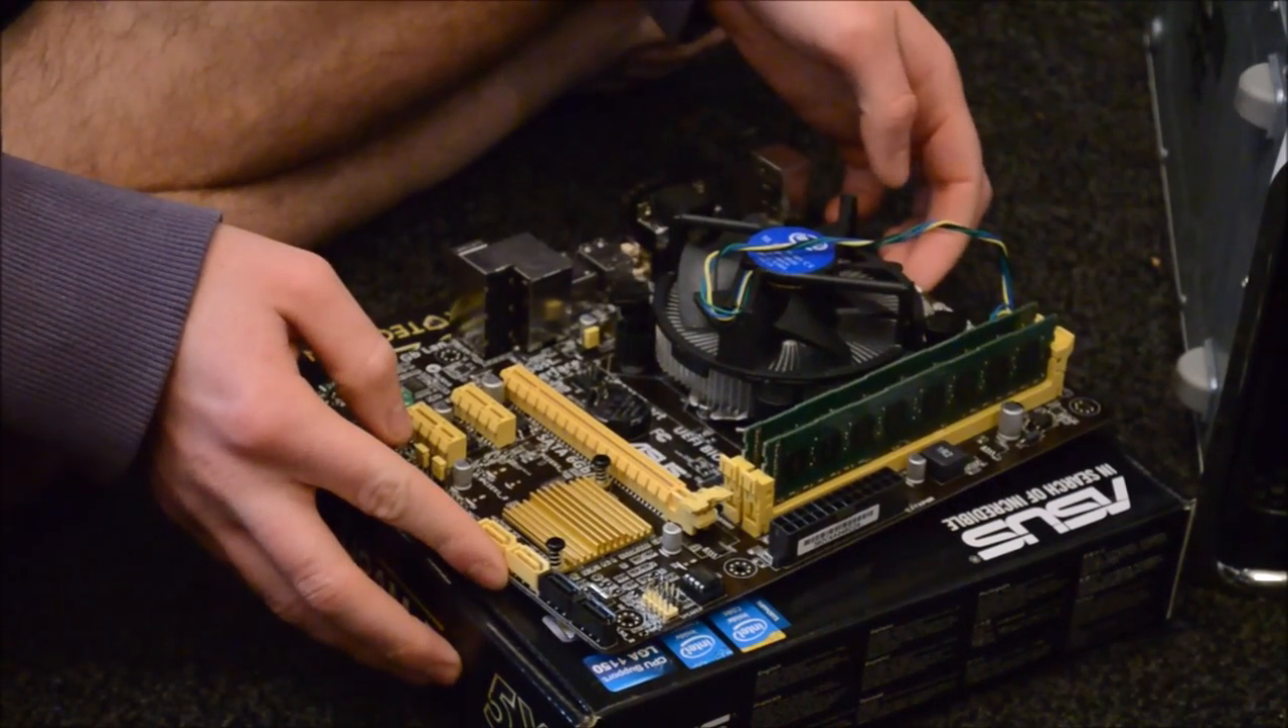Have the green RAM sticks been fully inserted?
Yes.